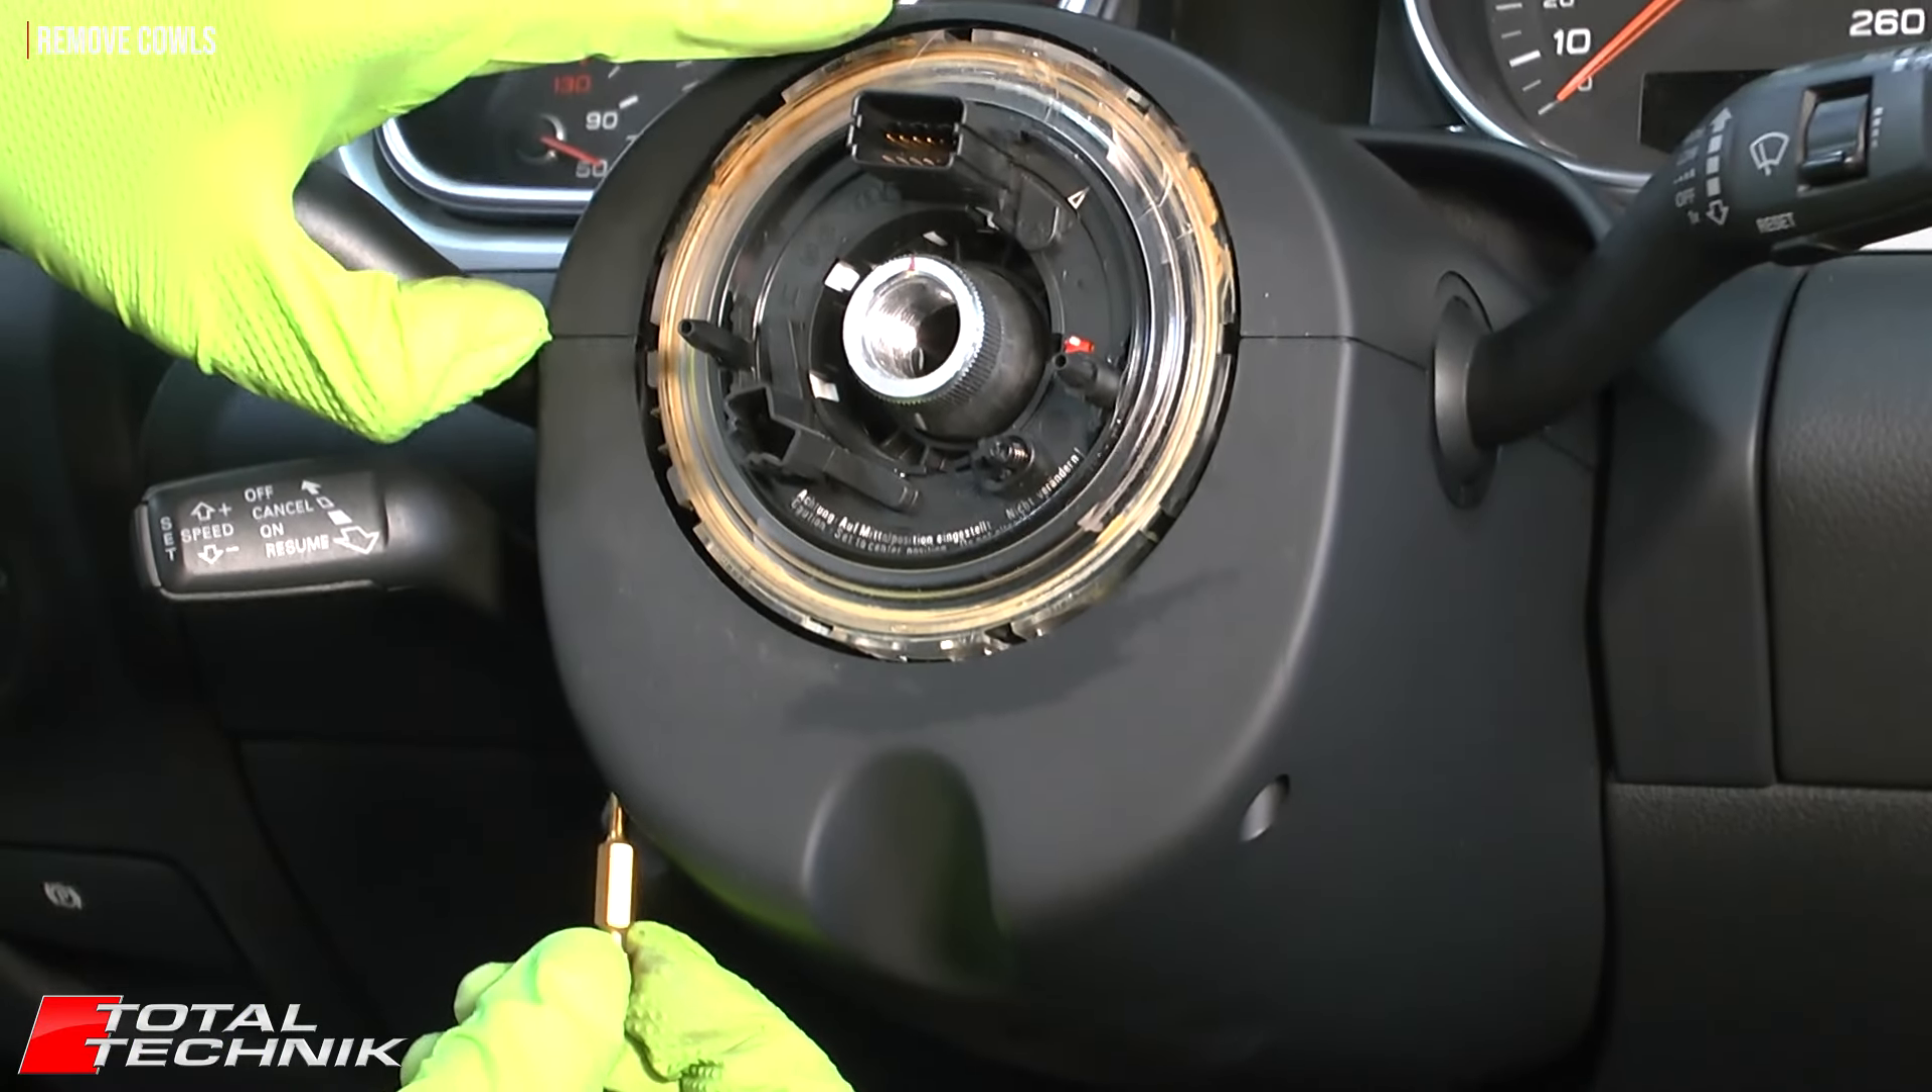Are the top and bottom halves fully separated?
No.